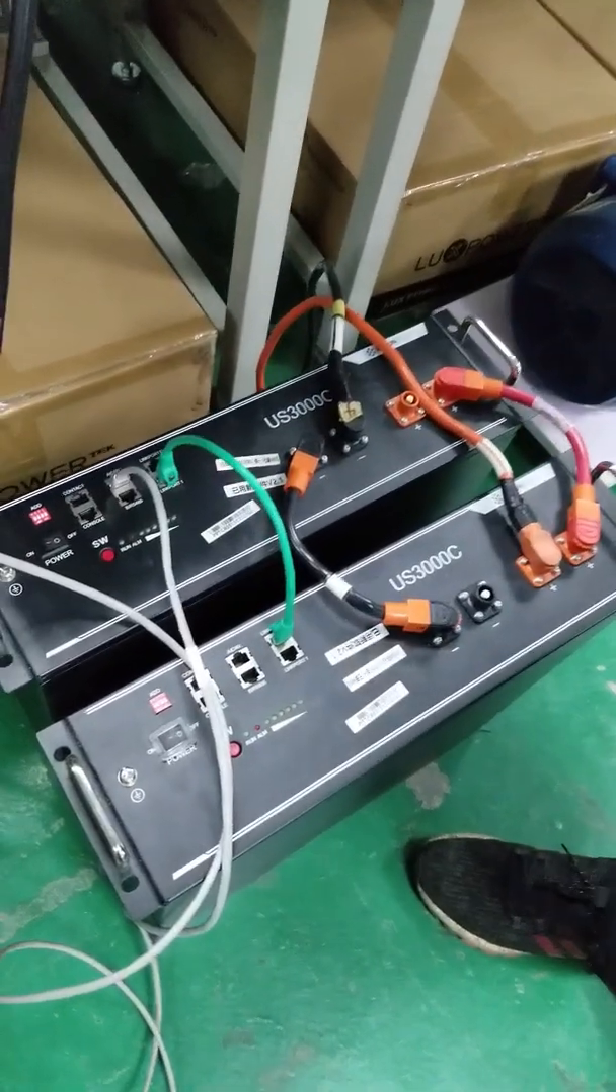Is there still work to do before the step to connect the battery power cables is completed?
No.